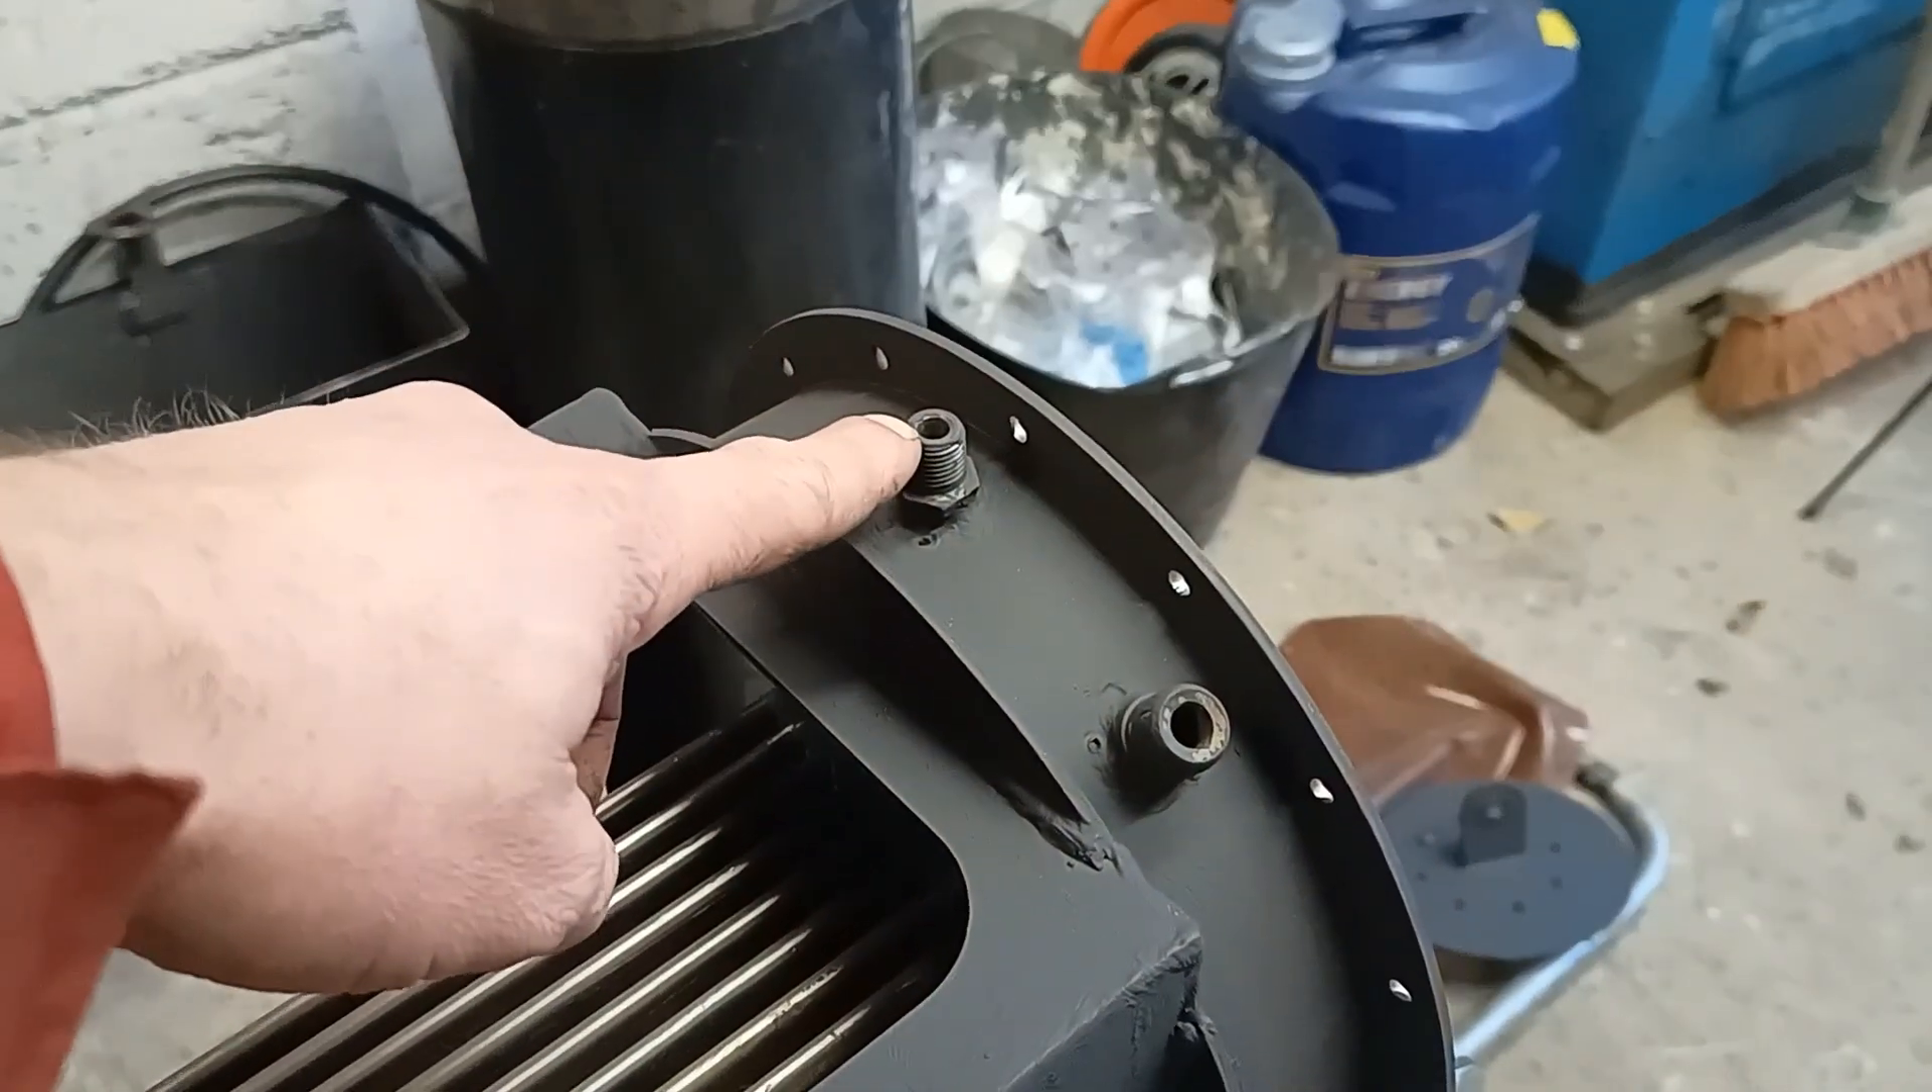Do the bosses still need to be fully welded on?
No.